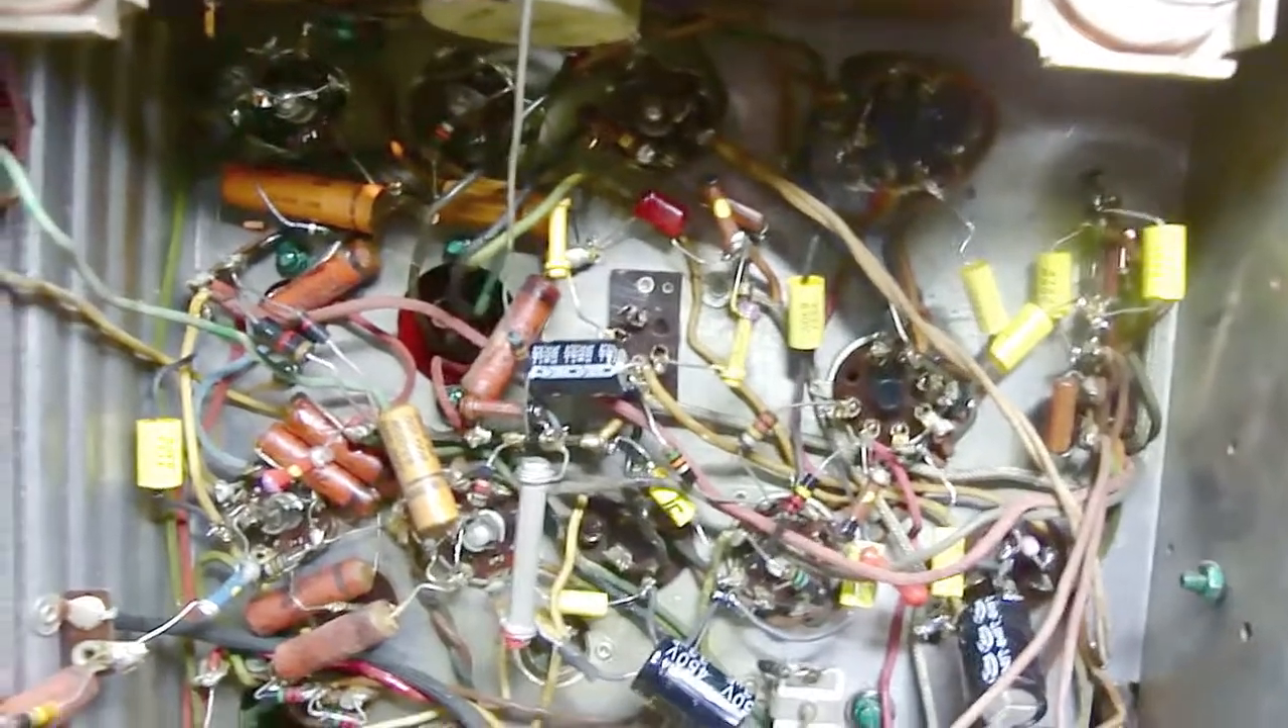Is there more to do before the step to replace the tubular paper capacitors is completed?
Yes.